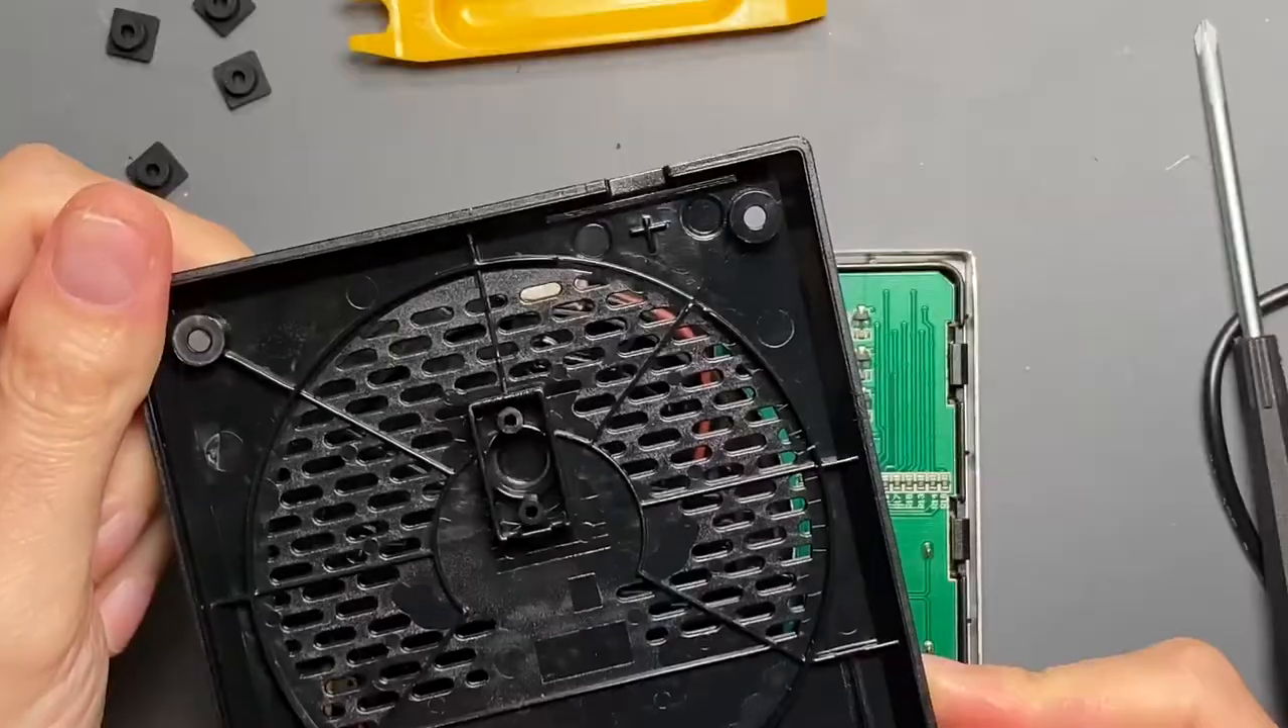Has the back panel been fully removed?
Yes.